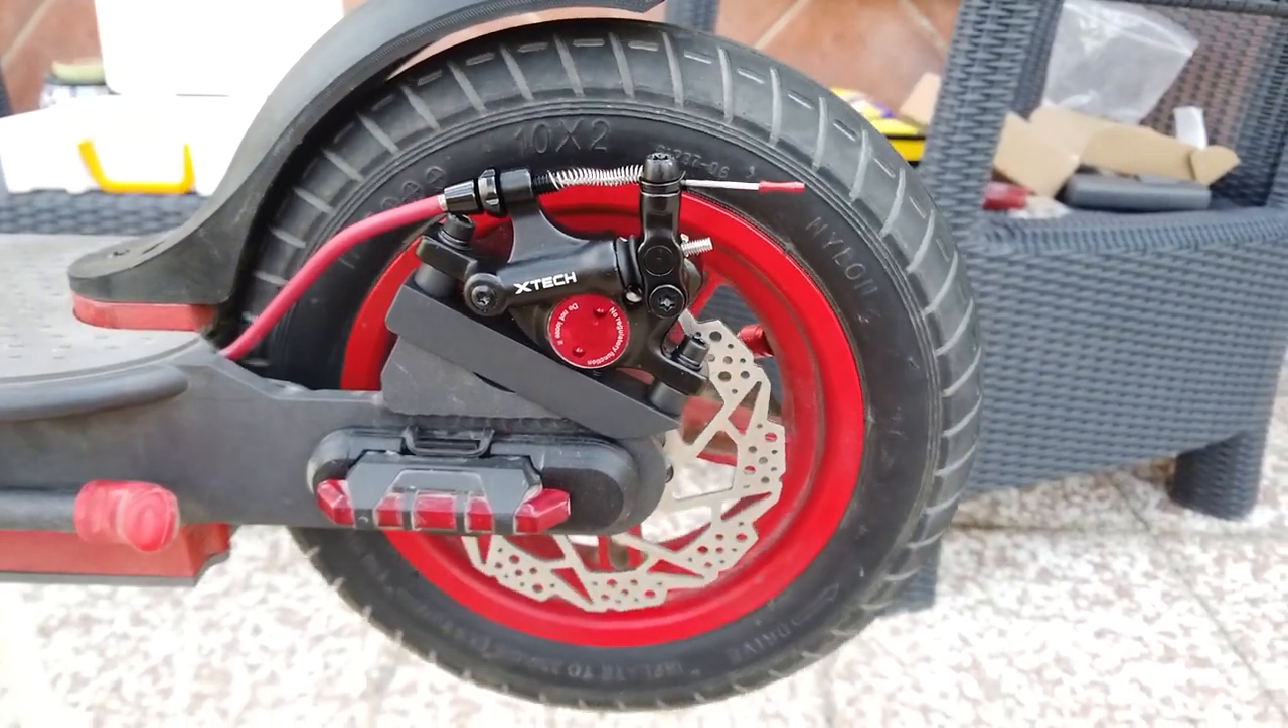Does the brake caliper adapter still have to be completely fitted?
No.